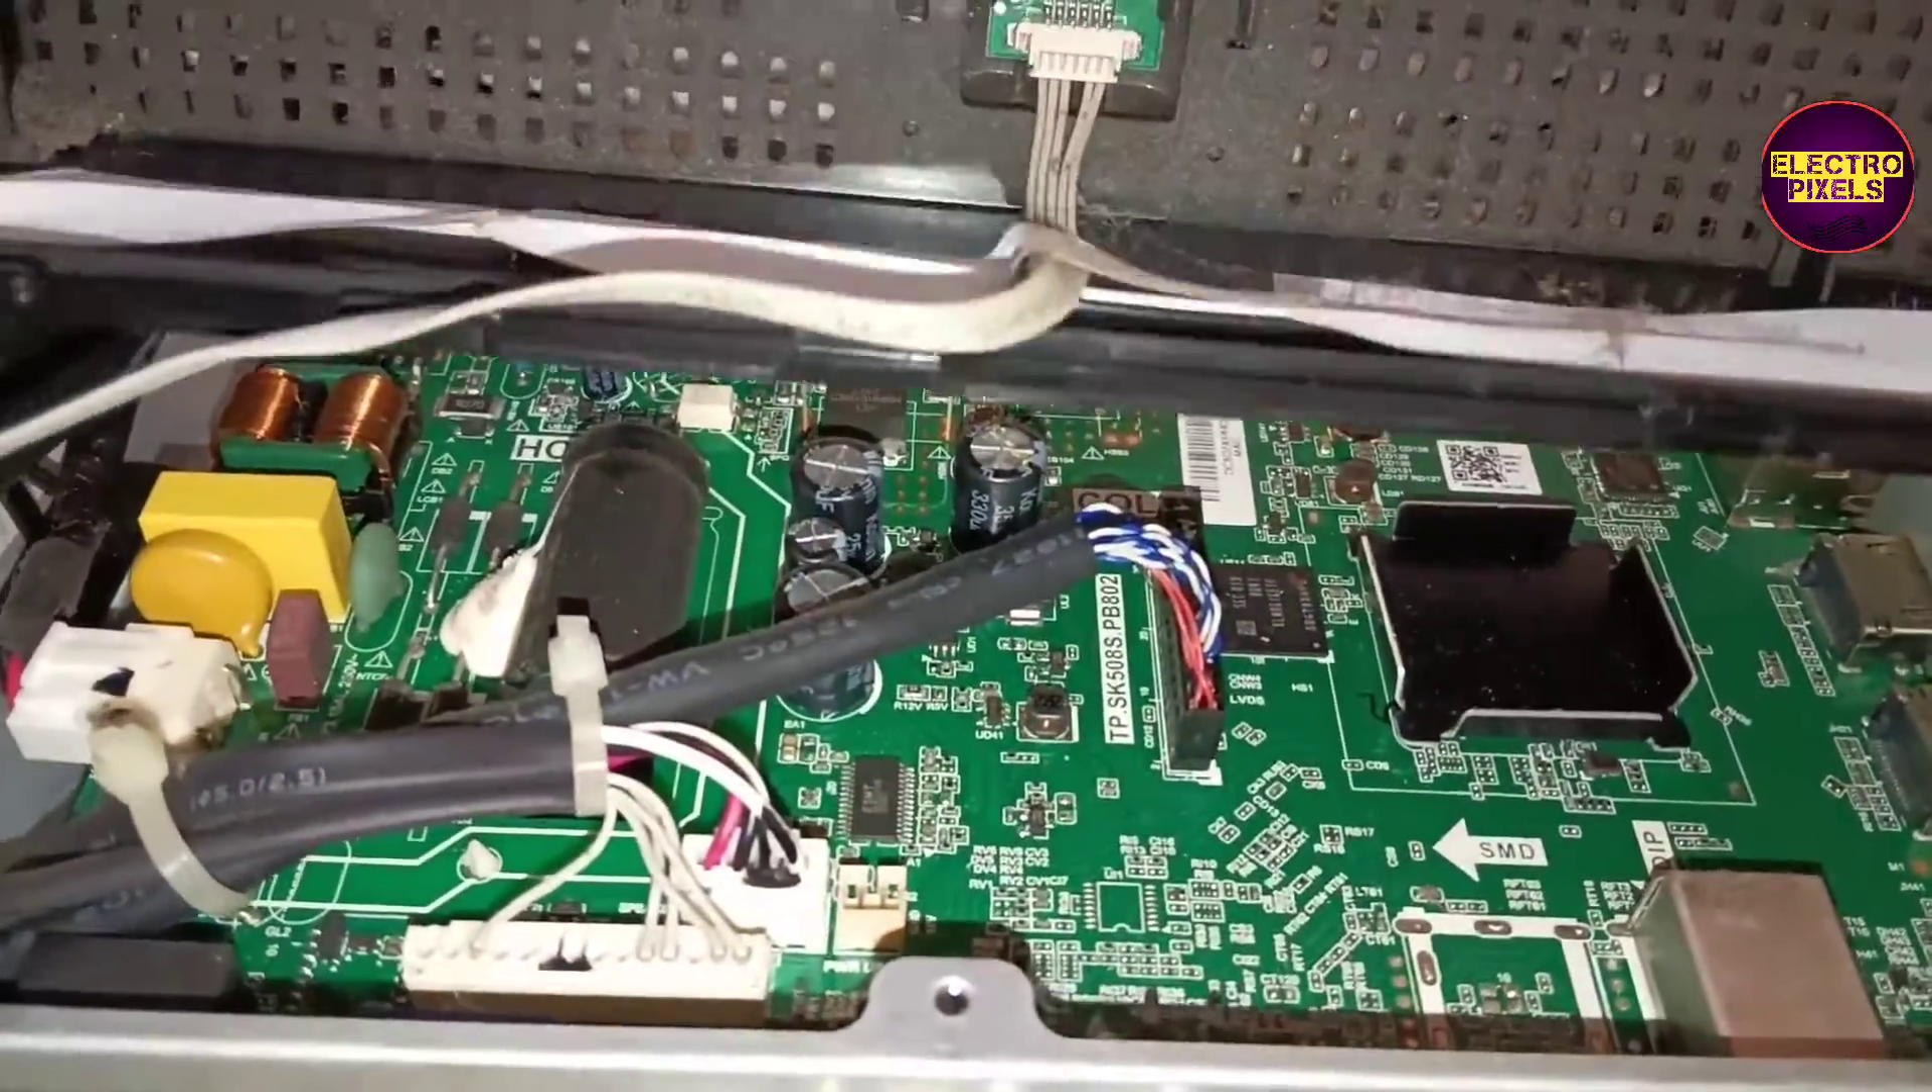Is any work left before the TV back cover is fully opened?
No.